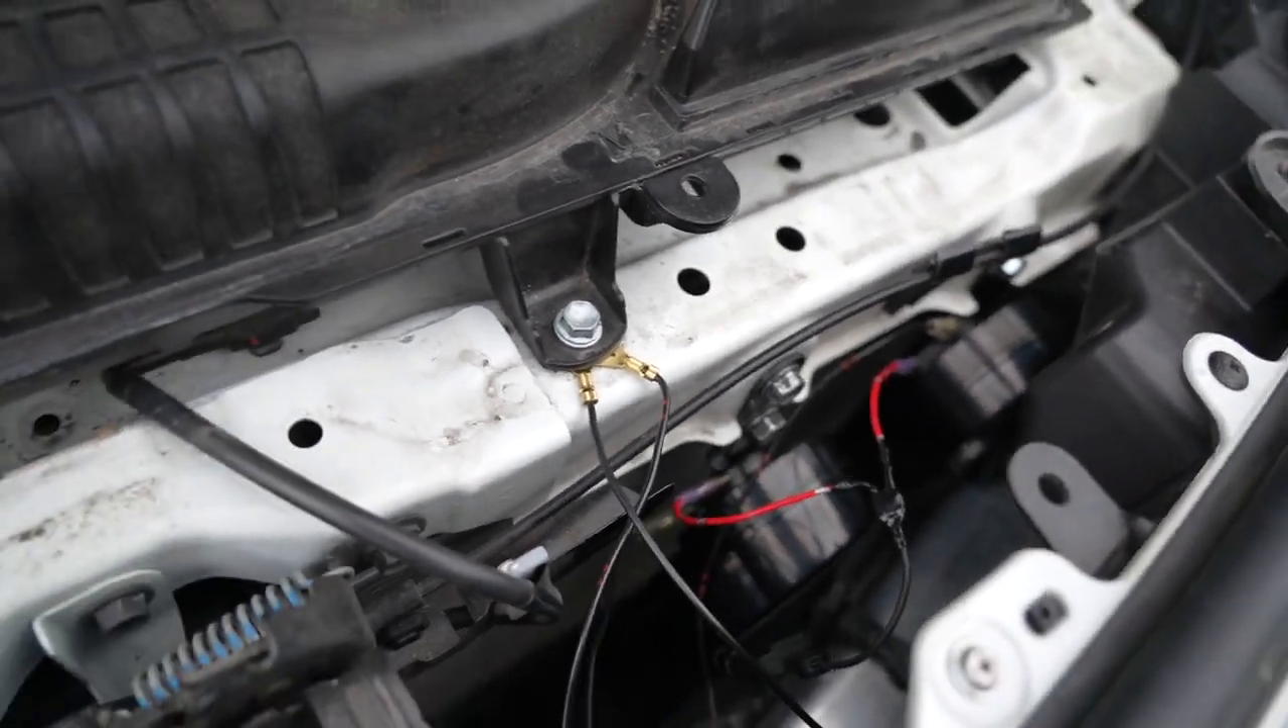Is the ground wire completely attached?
Yes.